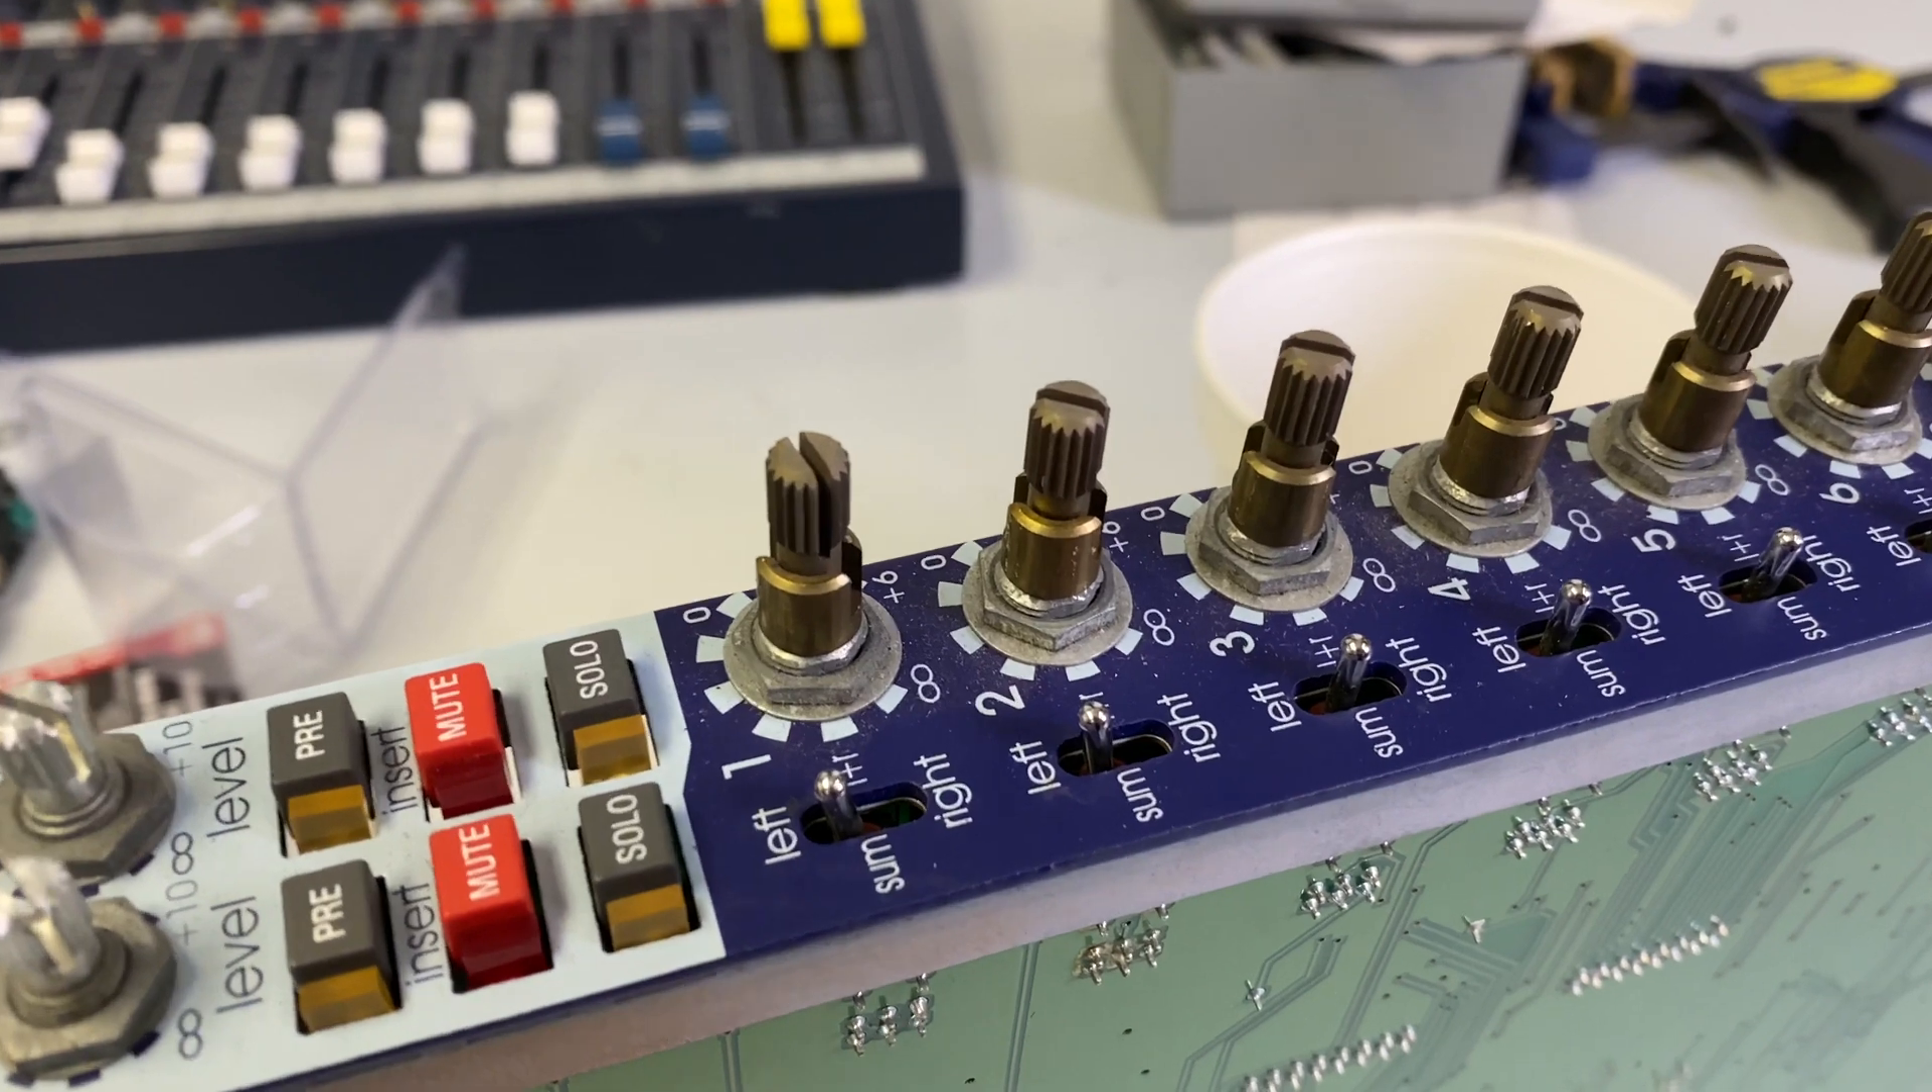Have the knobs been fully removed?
Yes.